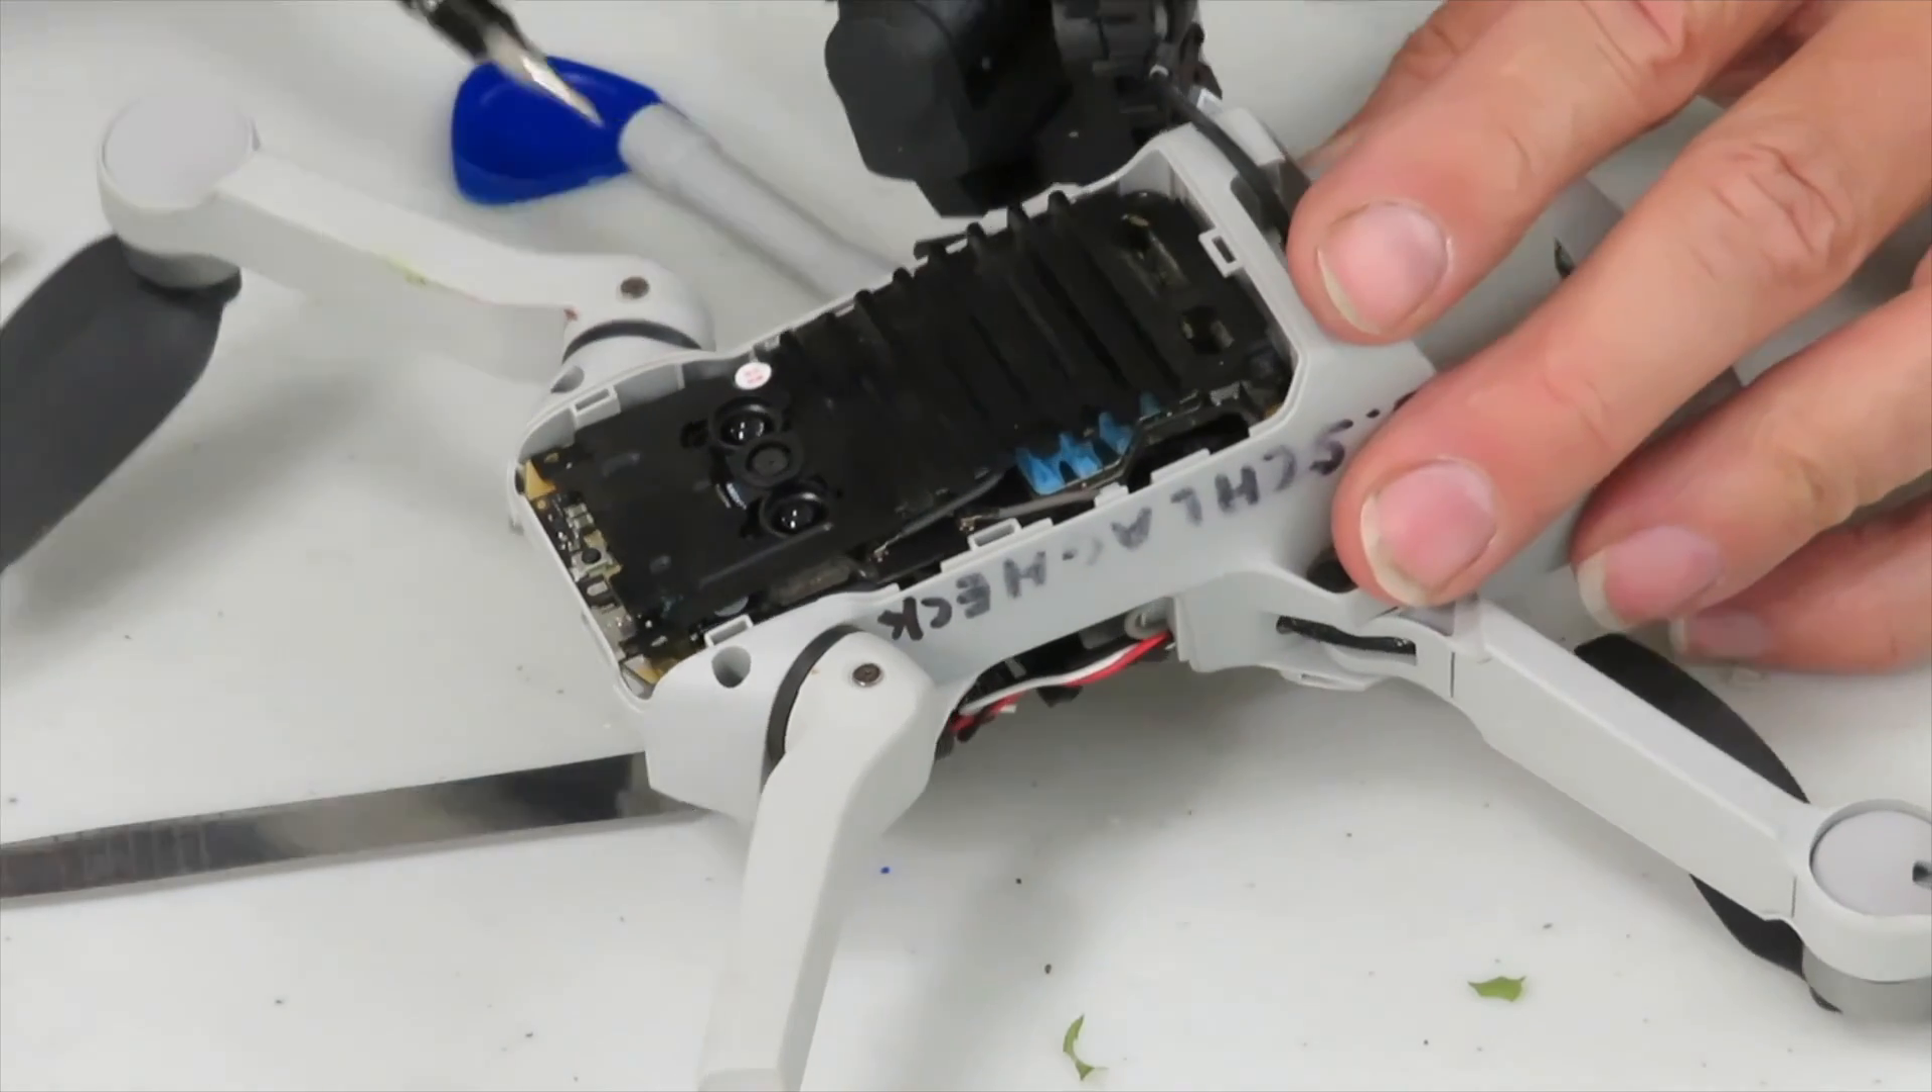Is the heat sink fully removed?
No.